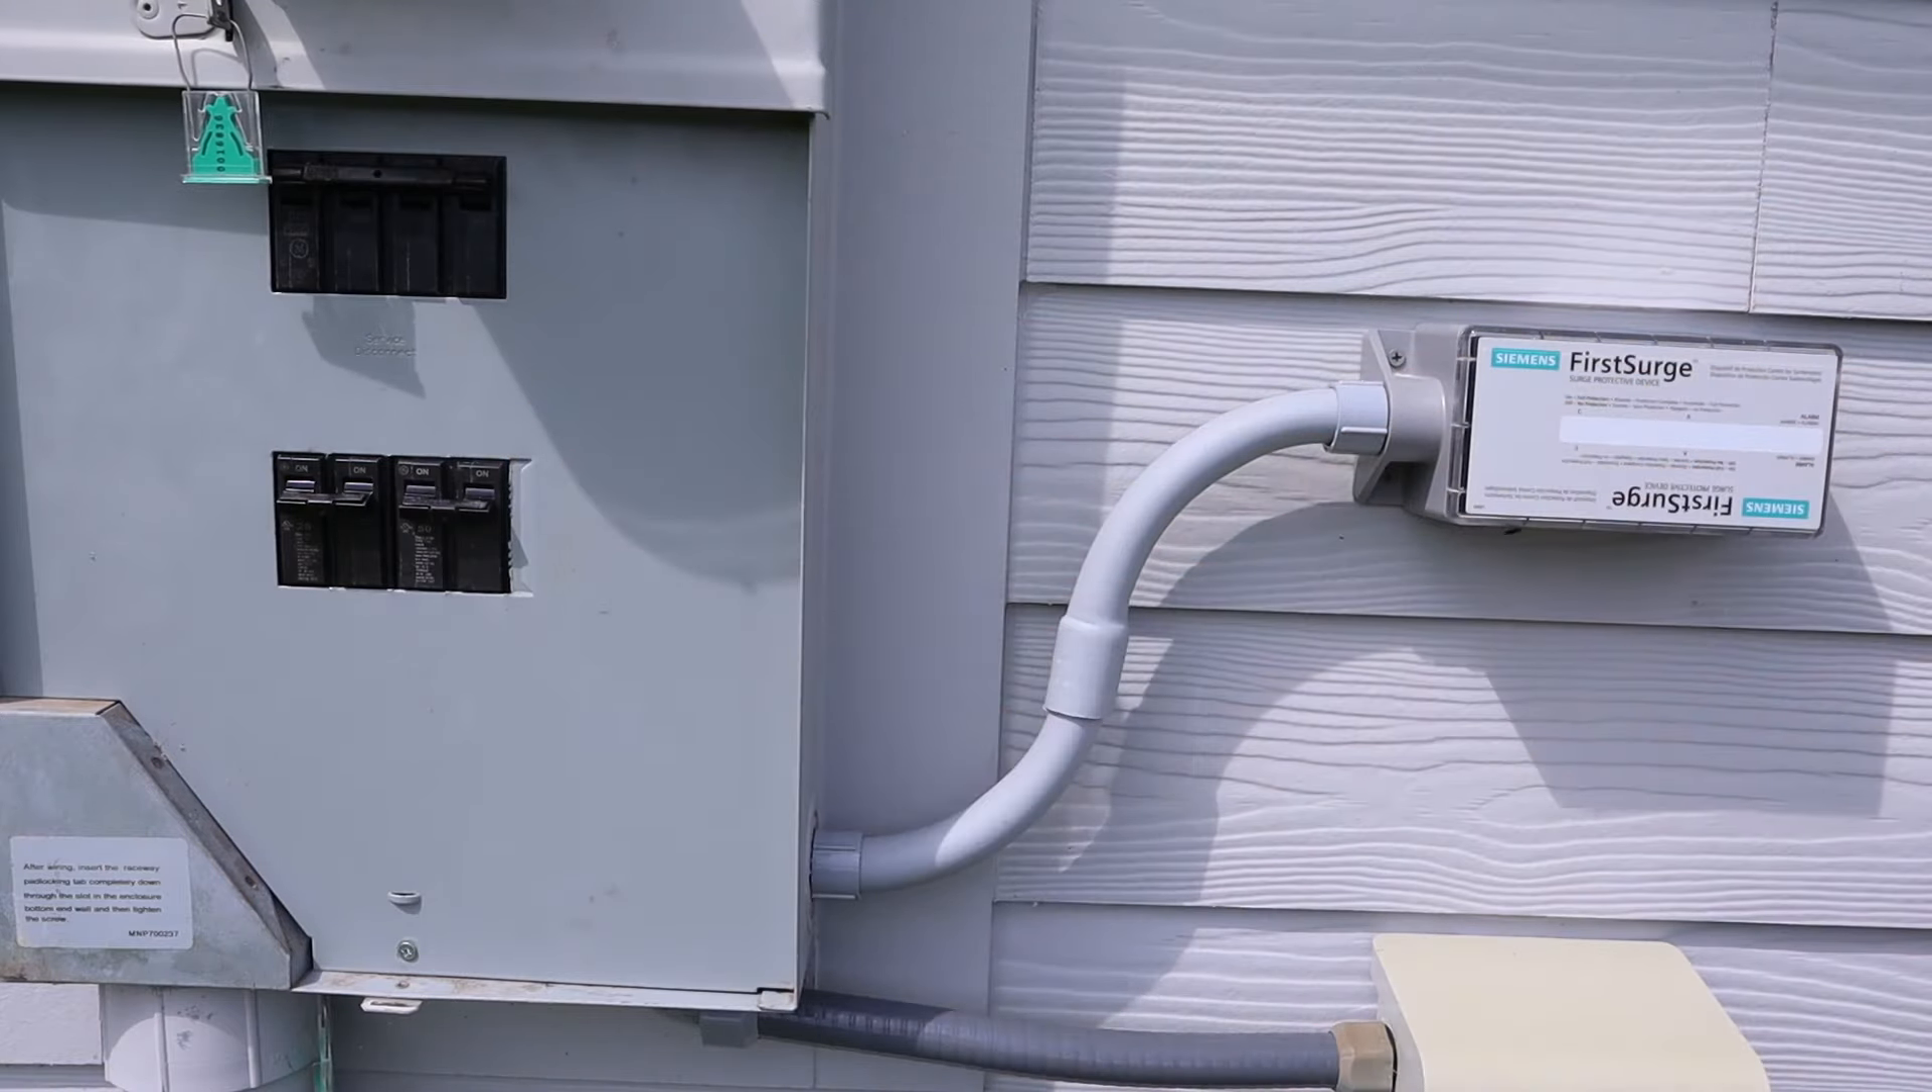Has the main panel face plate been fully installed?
Yes.